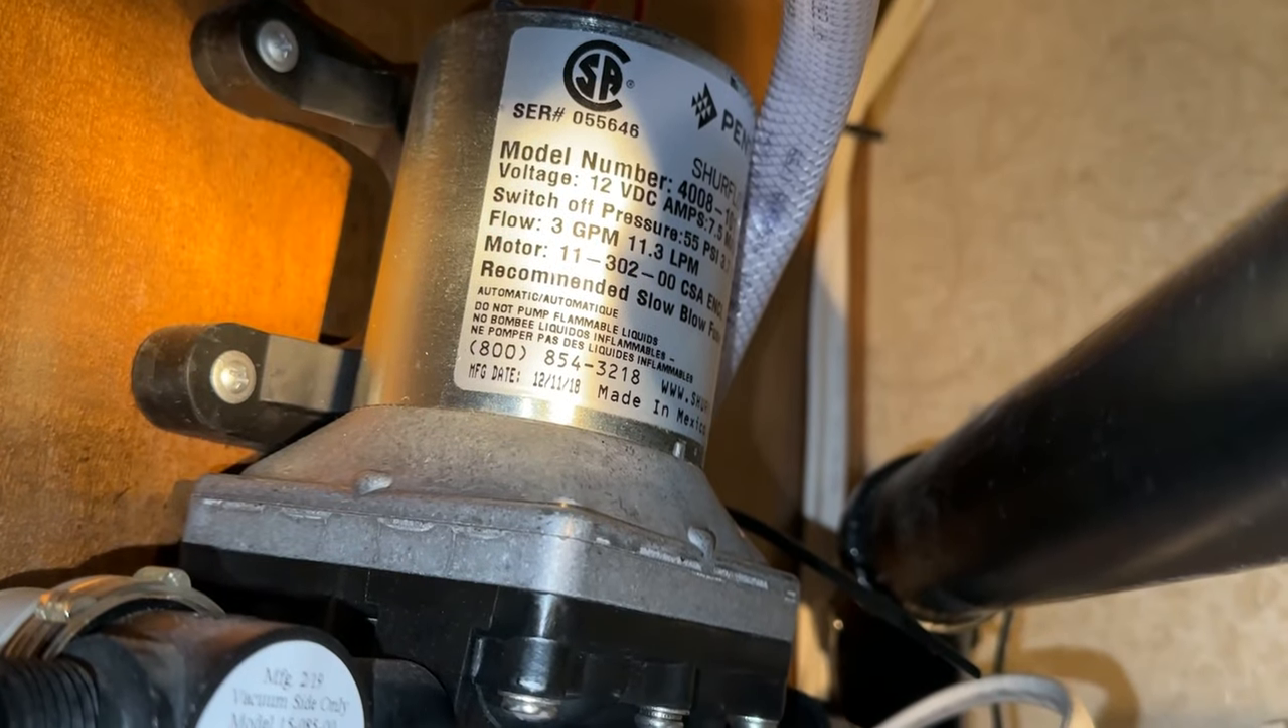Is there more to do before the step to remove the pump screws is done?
Yes.